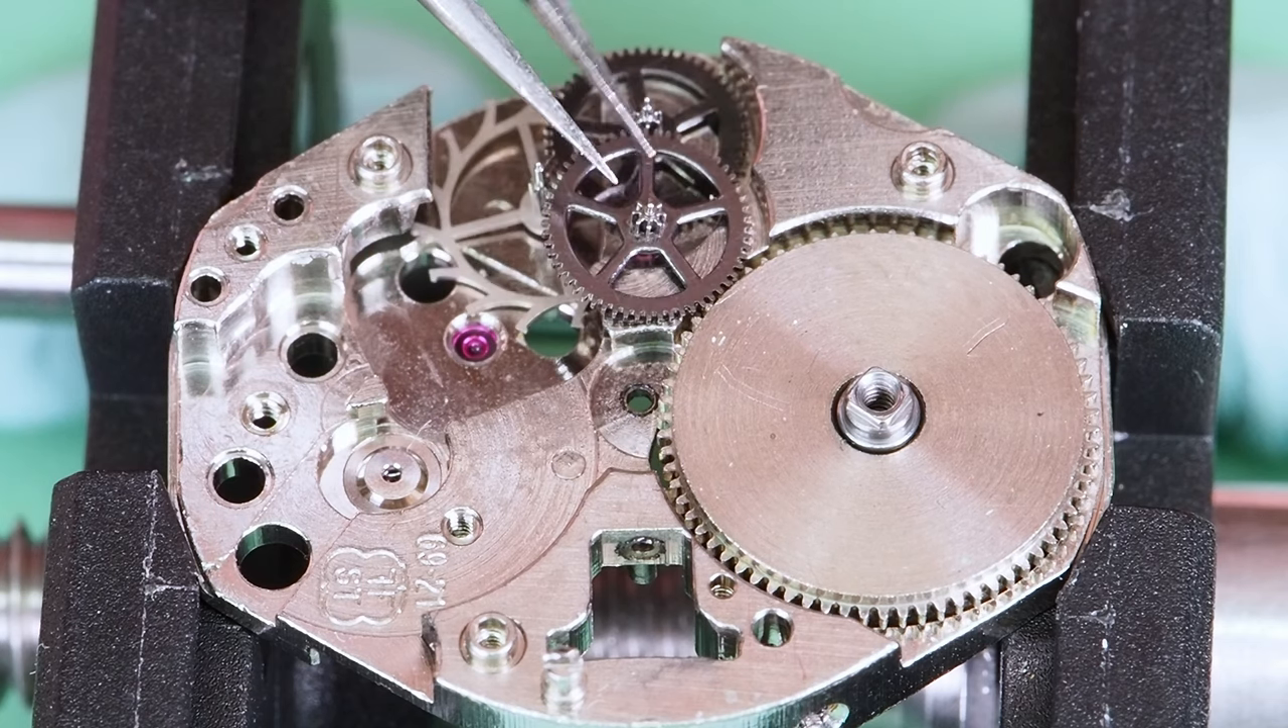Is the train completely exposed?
Yes.